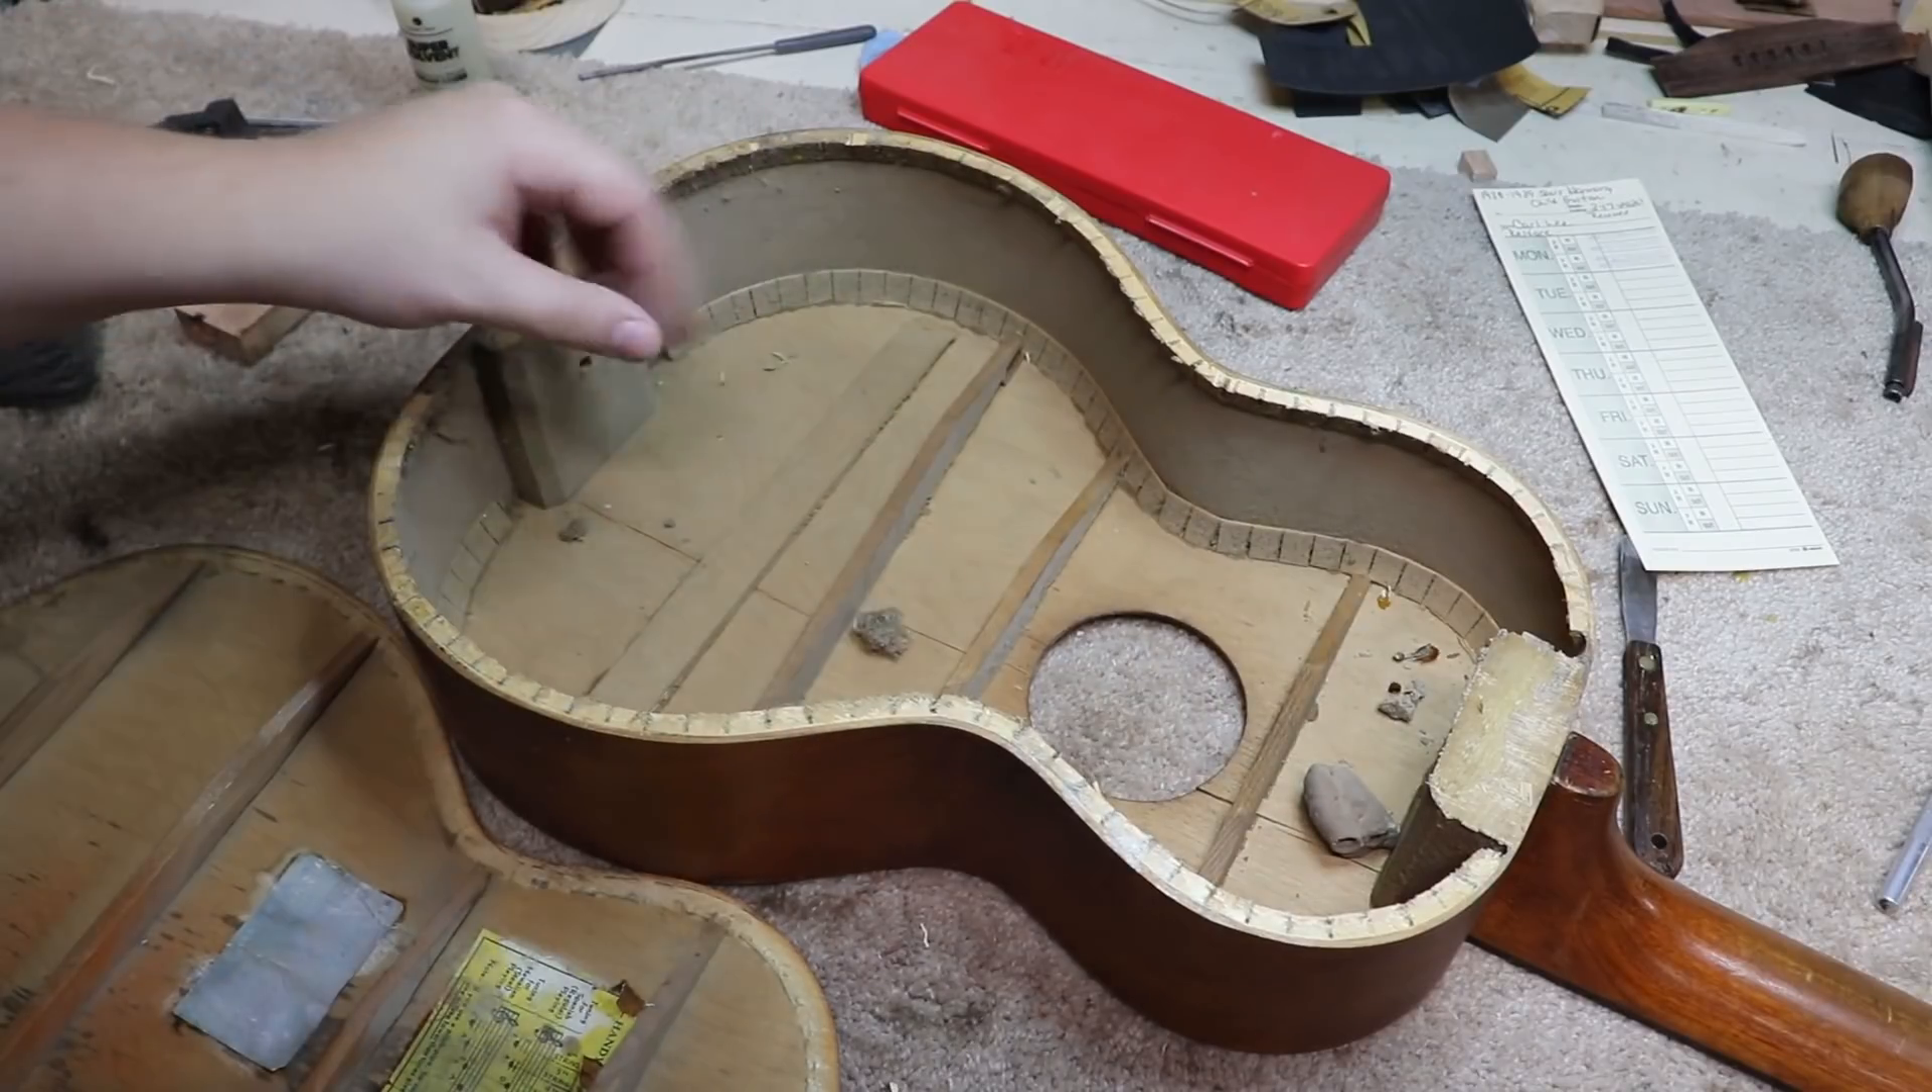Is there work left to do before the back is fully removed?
No.